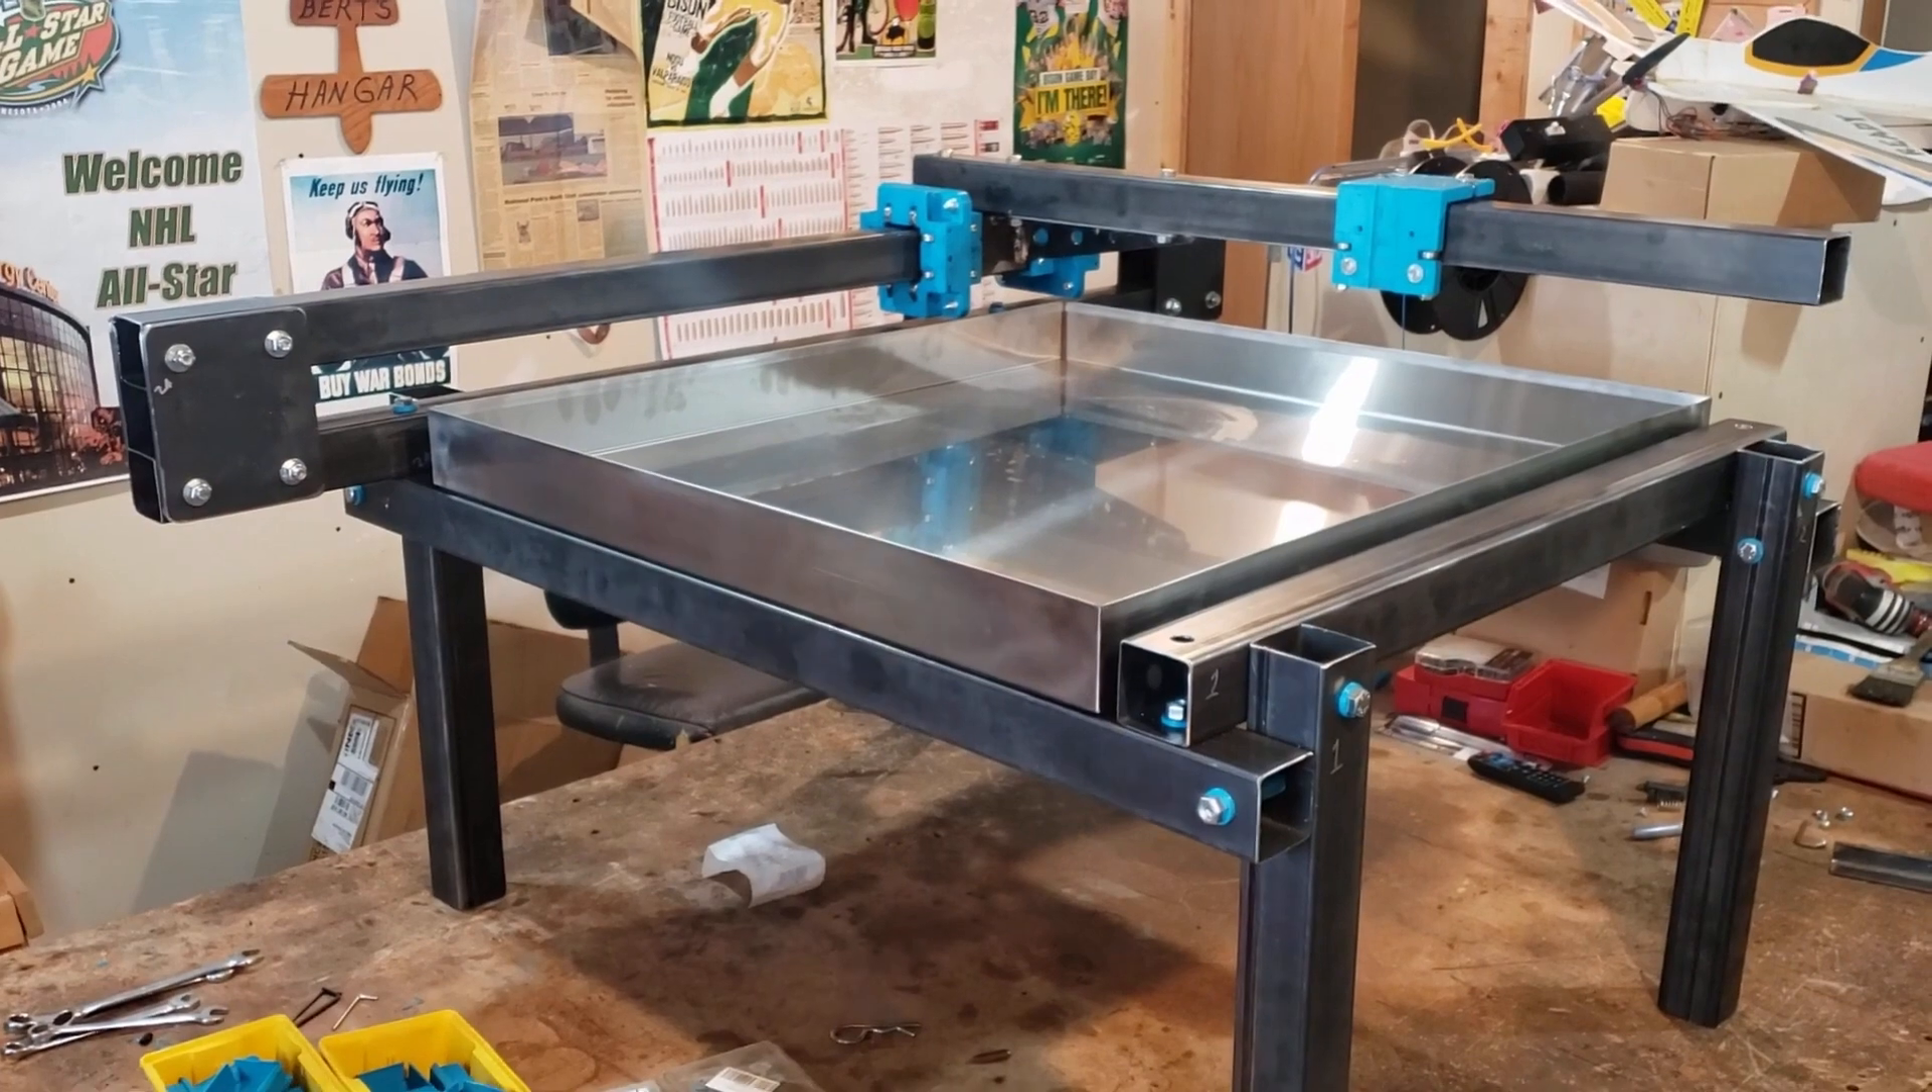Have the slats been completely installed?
No.